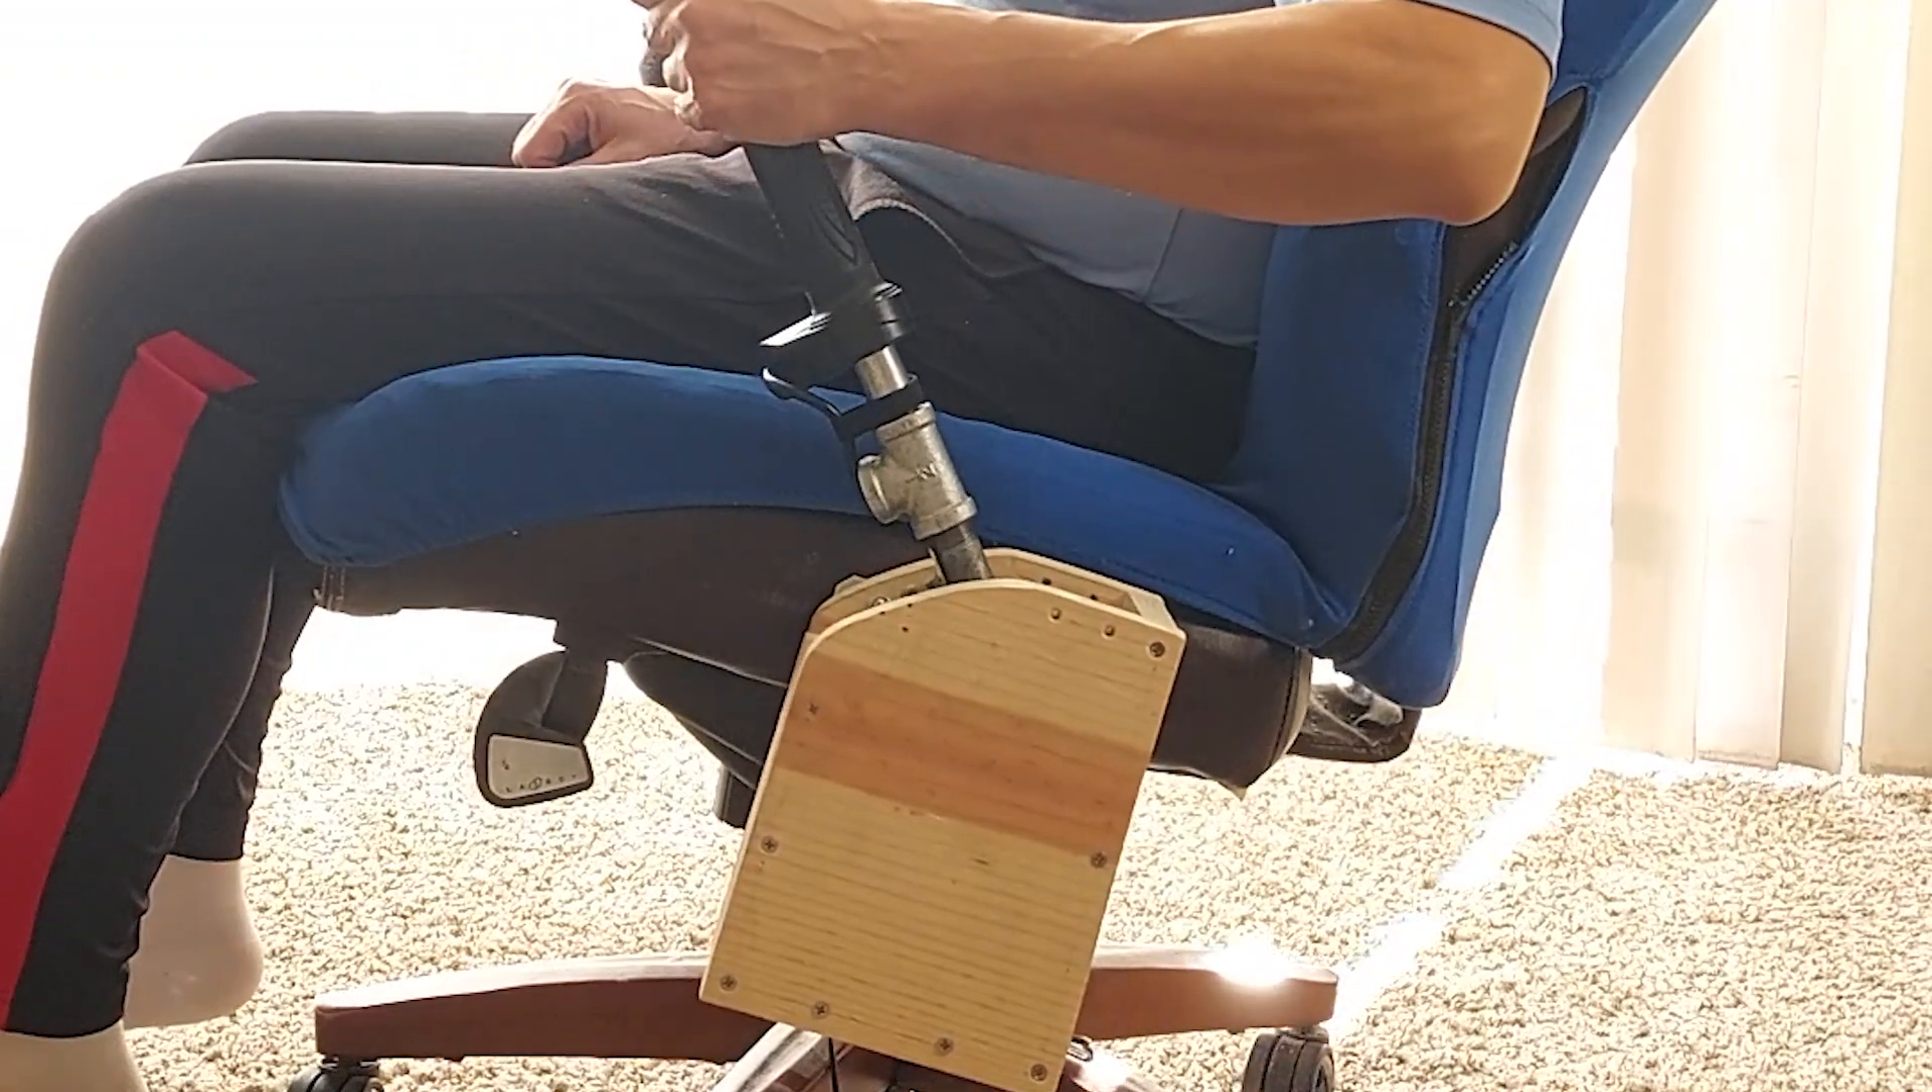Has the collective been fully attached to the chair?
Yes.